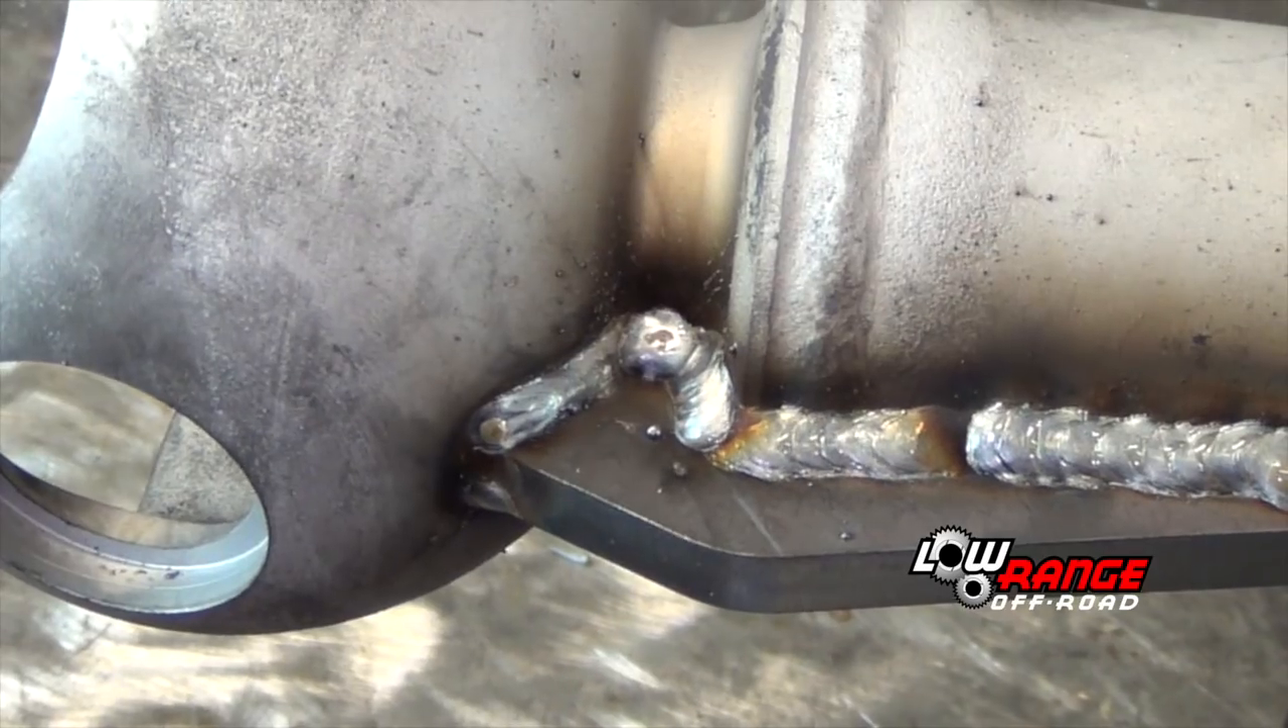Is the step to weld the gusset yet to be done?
No.